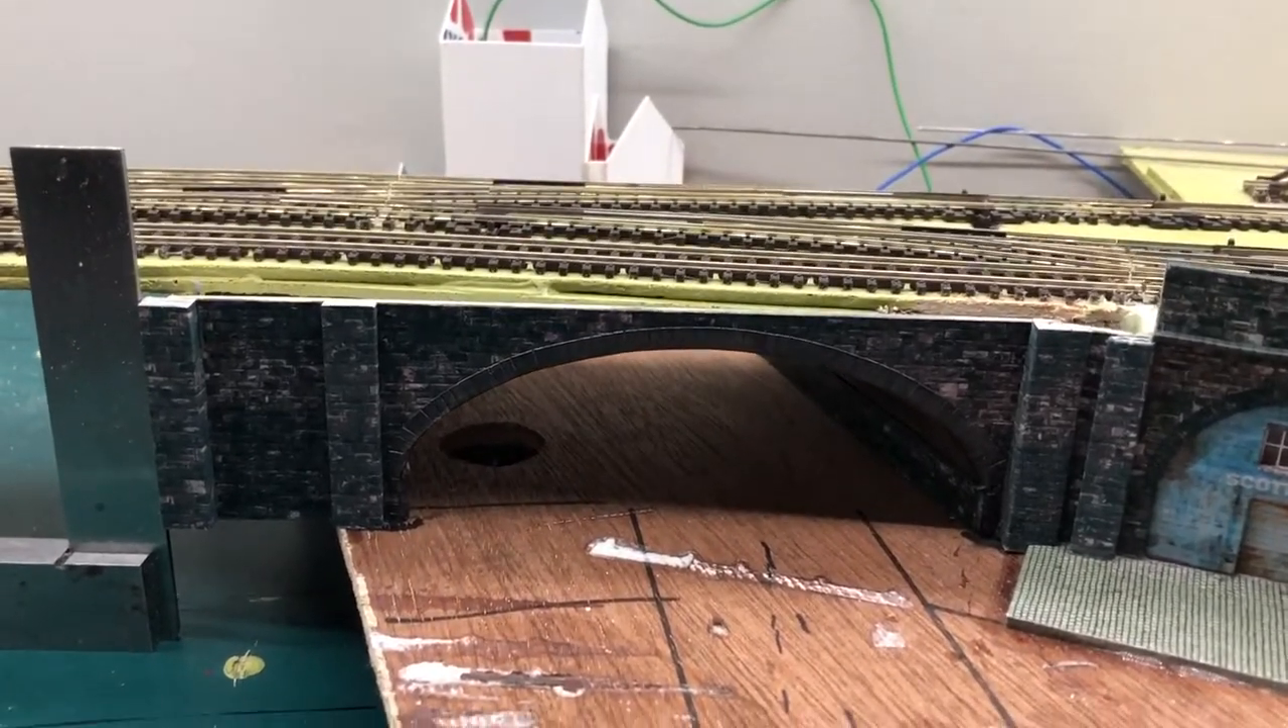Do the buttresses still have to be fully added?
No.